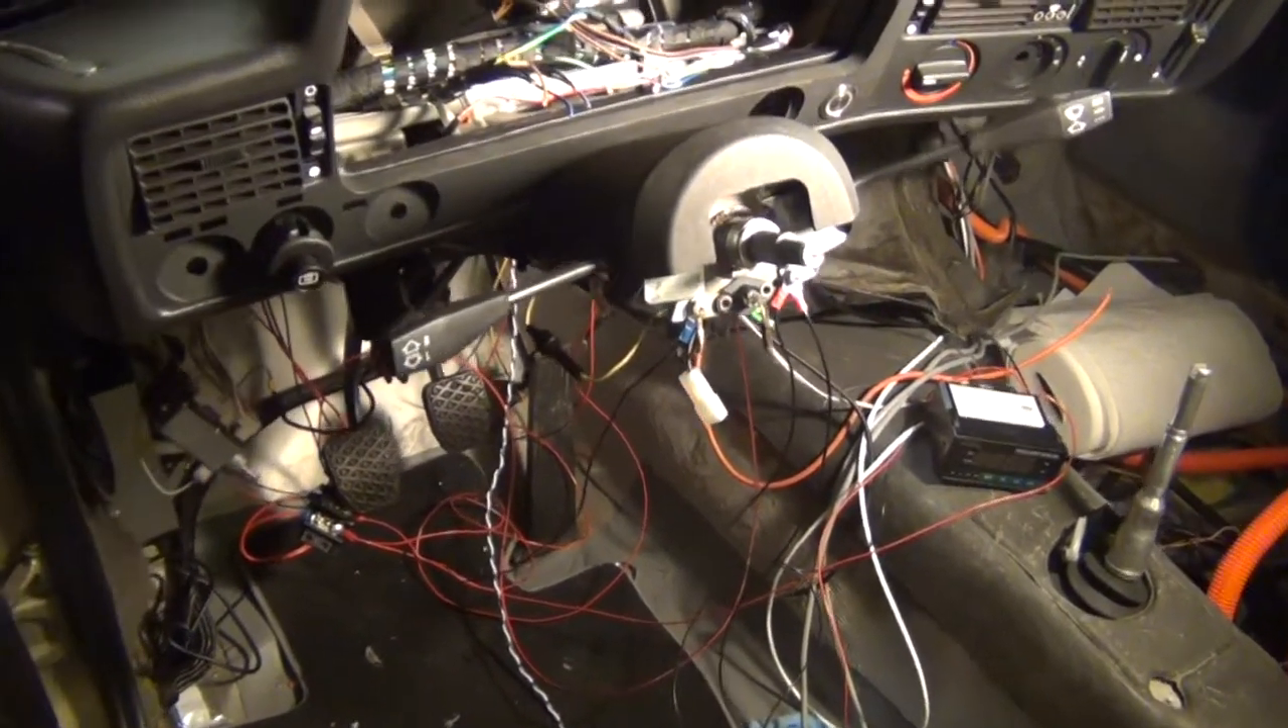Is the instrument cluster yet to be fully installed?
Yes.